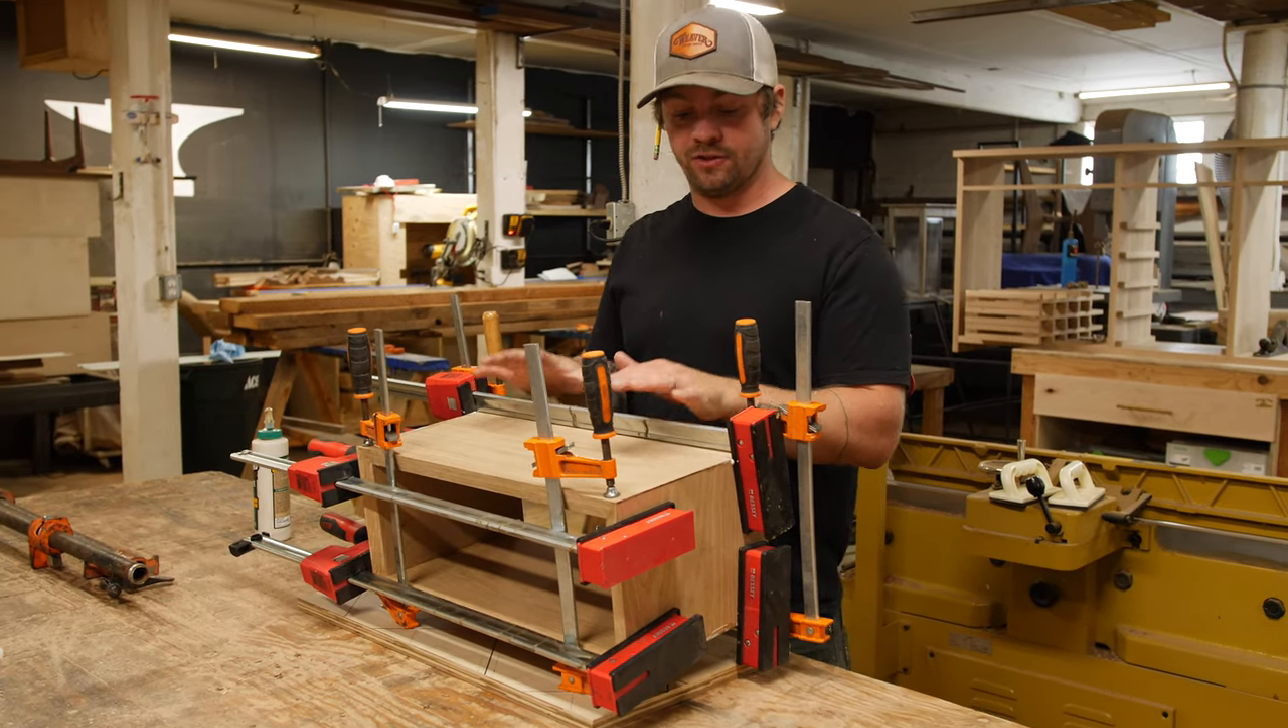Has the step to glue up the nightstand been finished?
Yes.